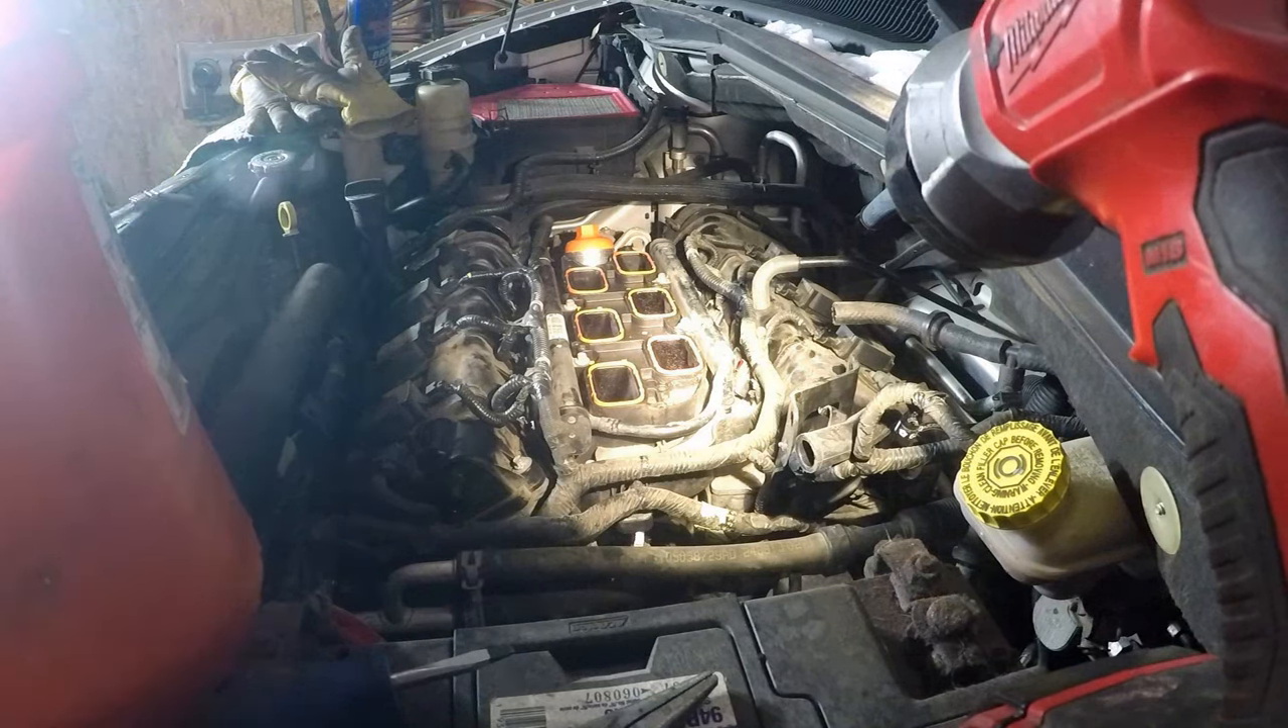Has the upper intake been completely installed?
No.